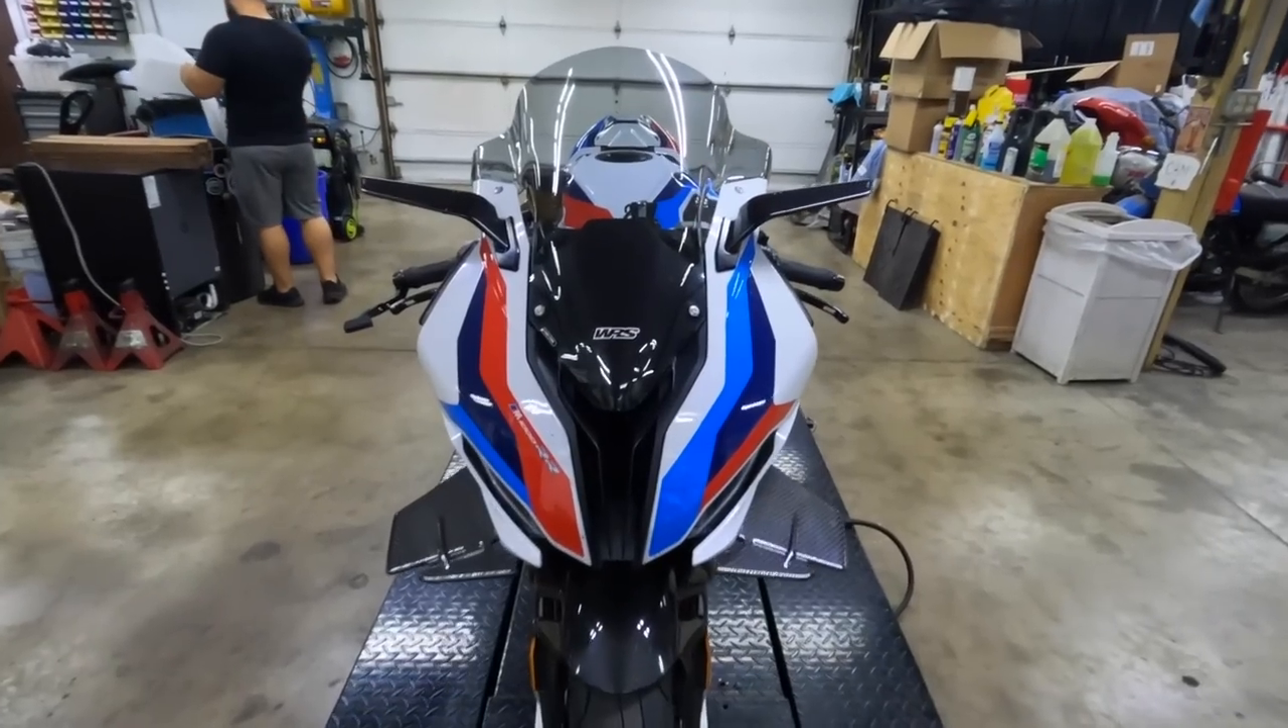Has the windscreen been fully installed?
Yes.